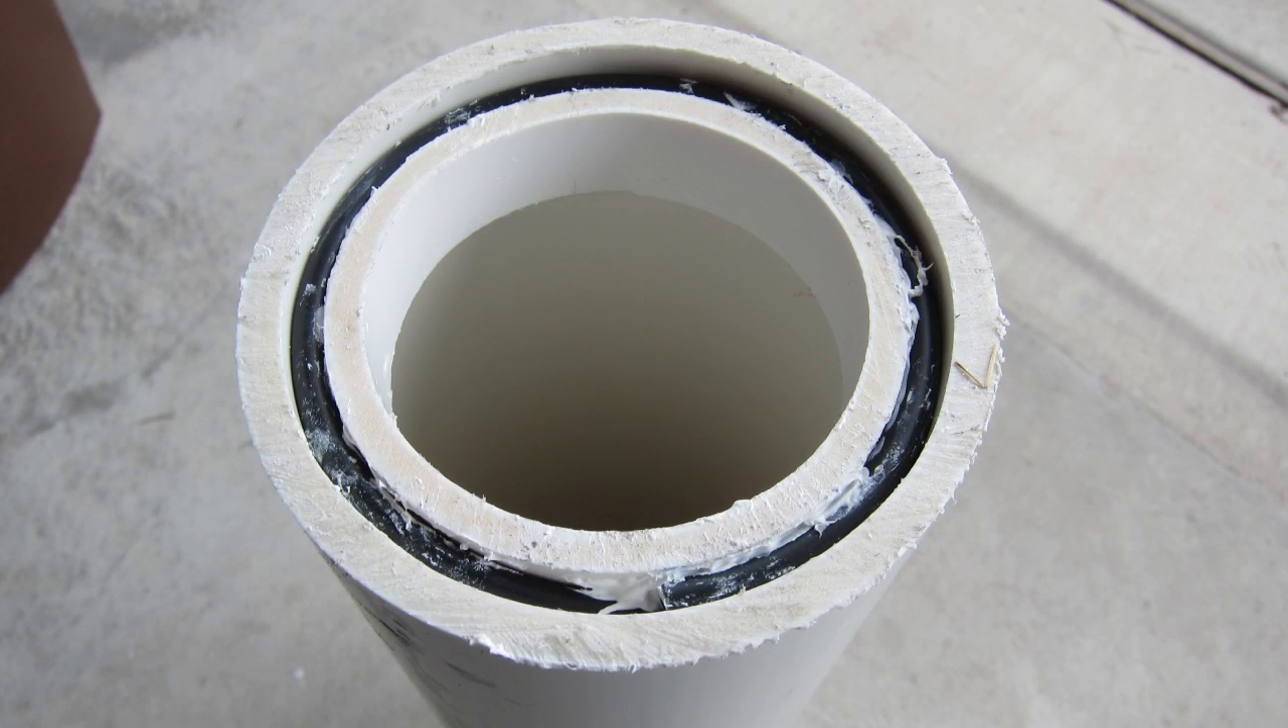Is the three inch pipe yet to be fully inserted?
No.